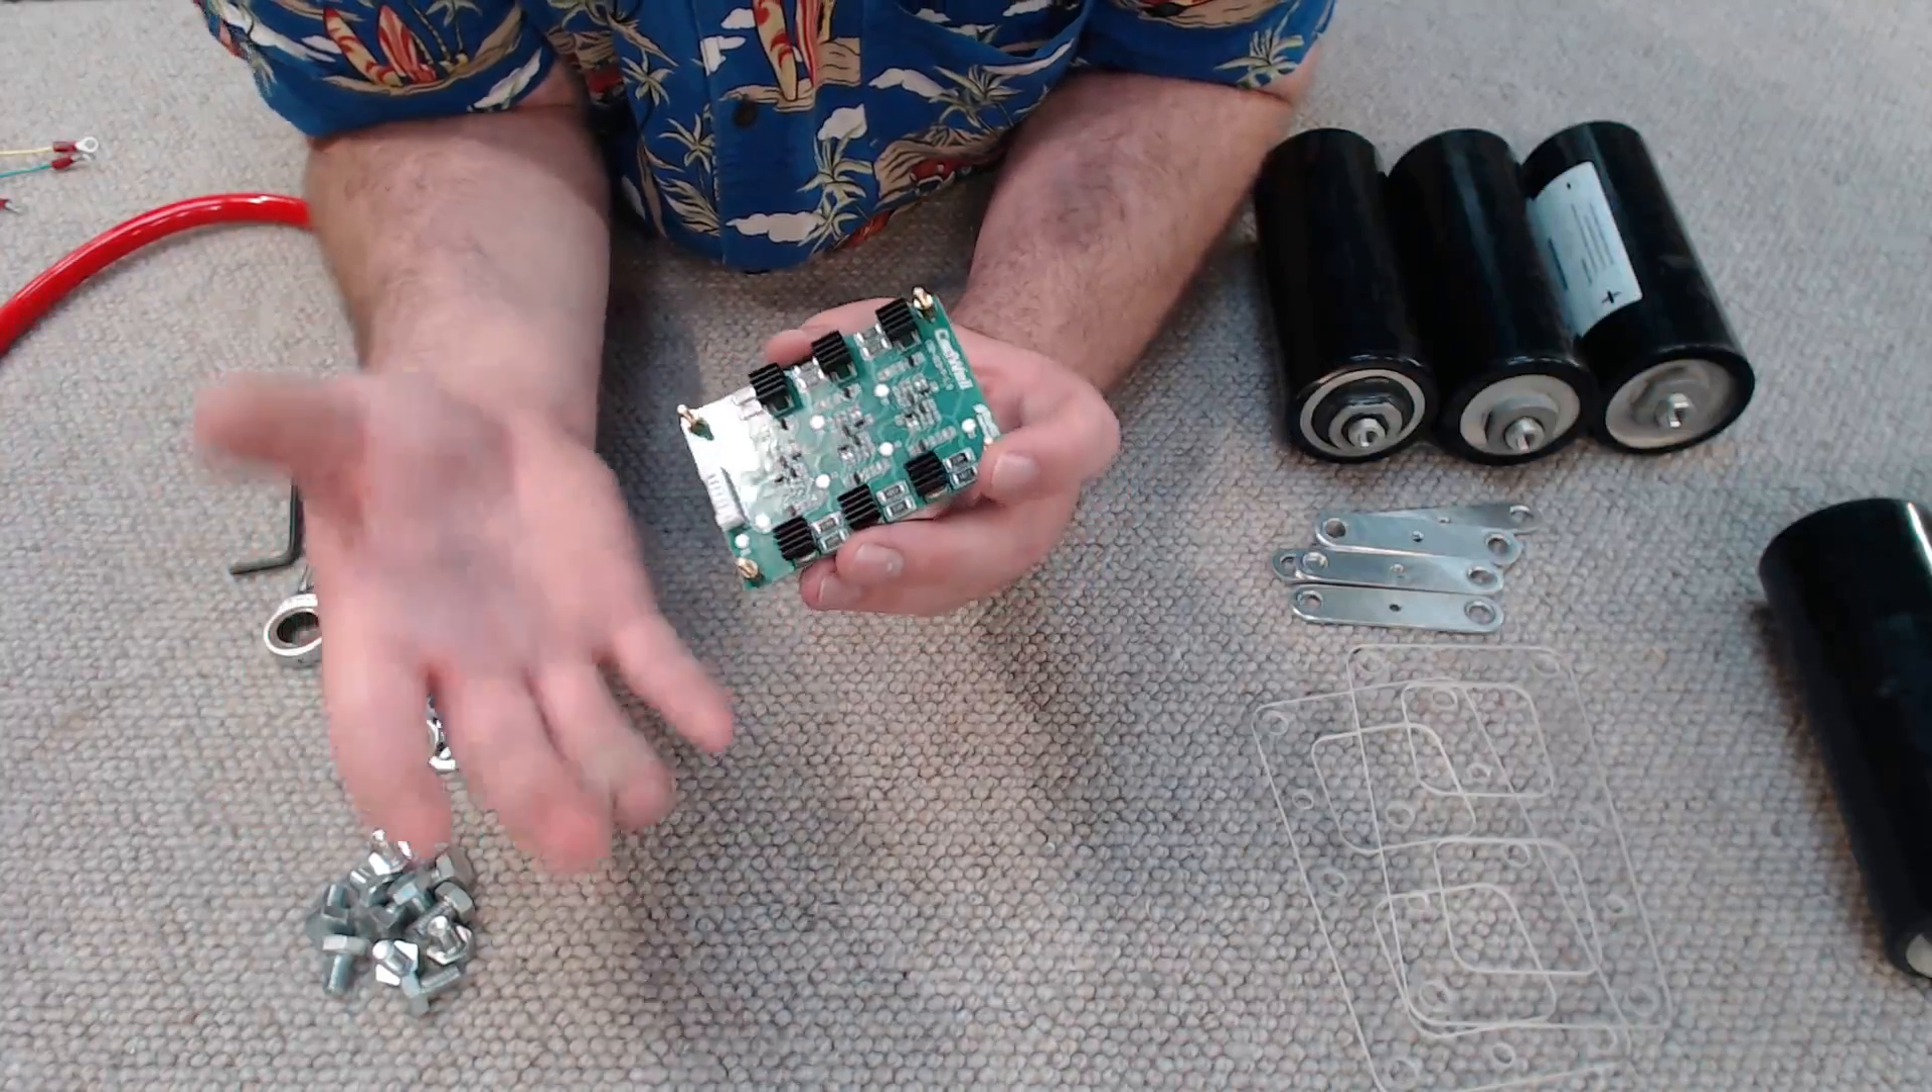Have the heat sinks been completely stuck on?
Yes.